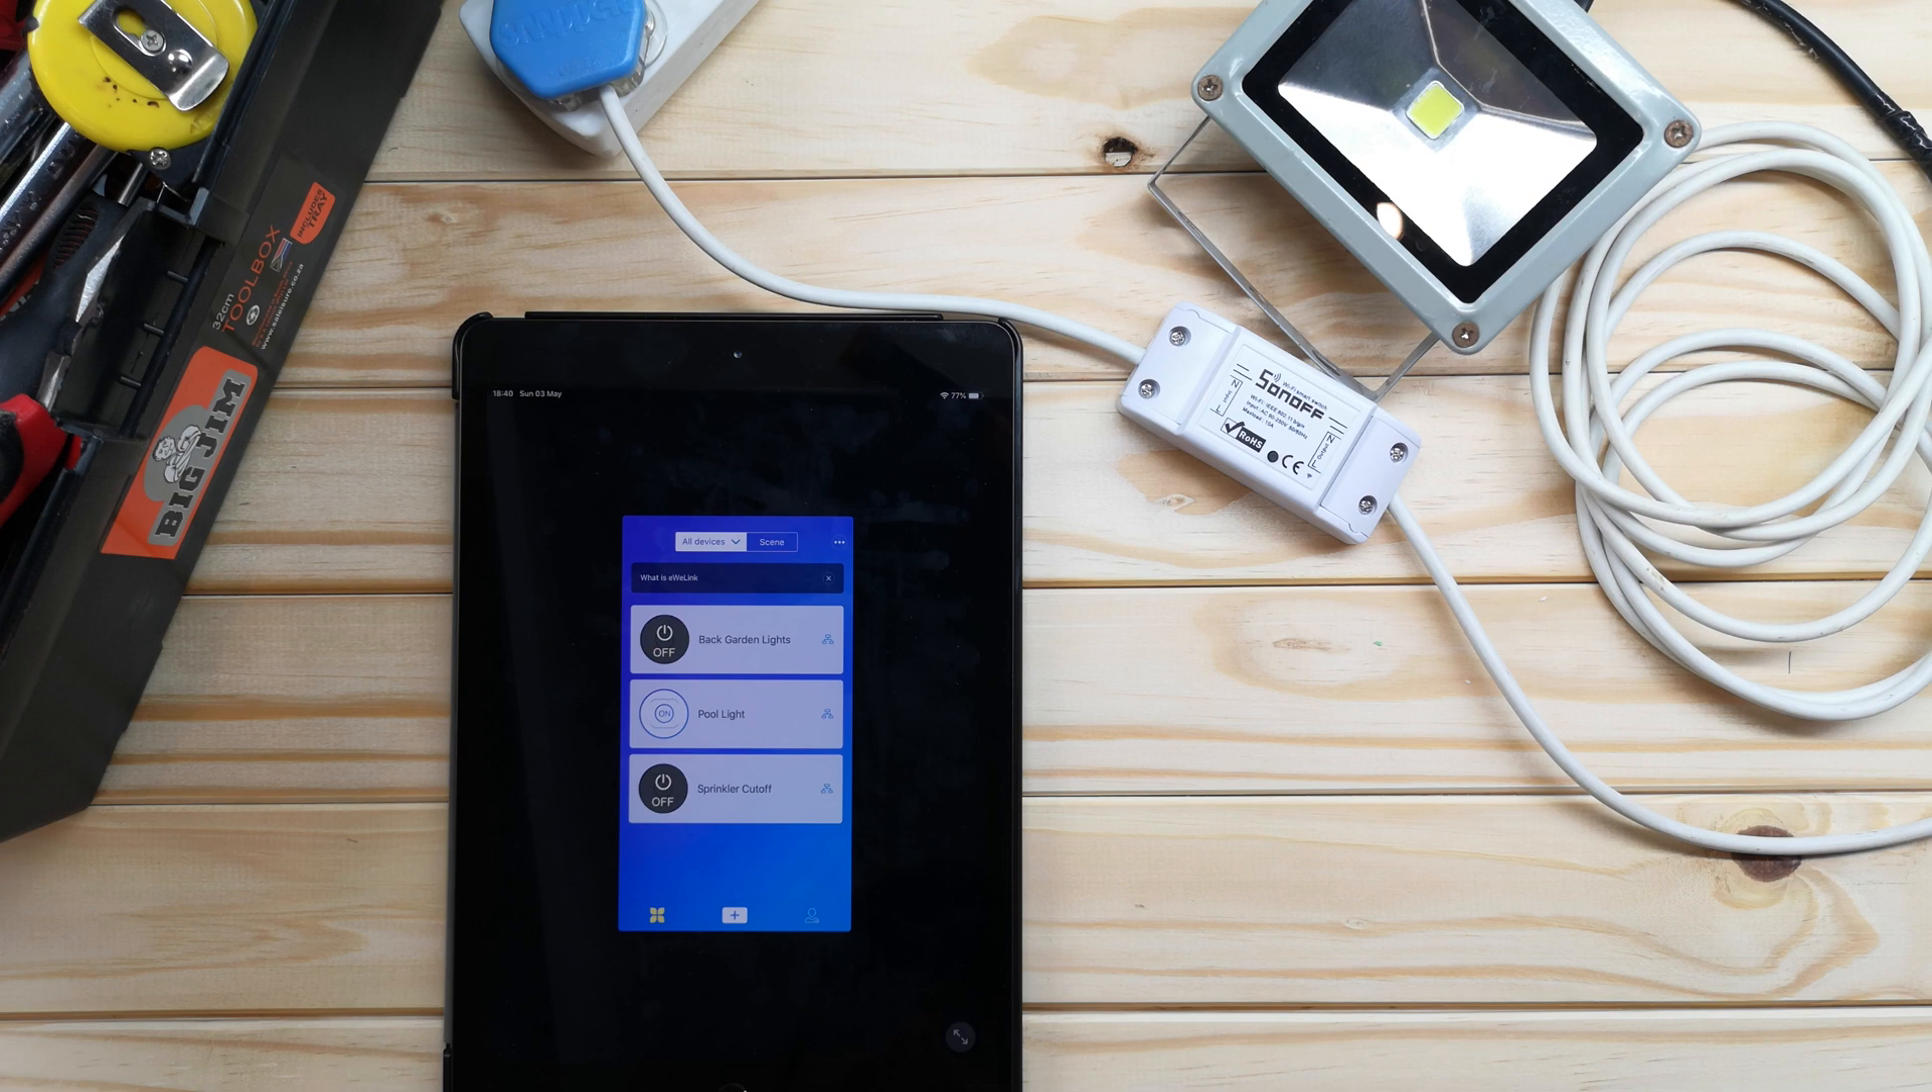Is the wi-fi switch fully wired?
Yes.